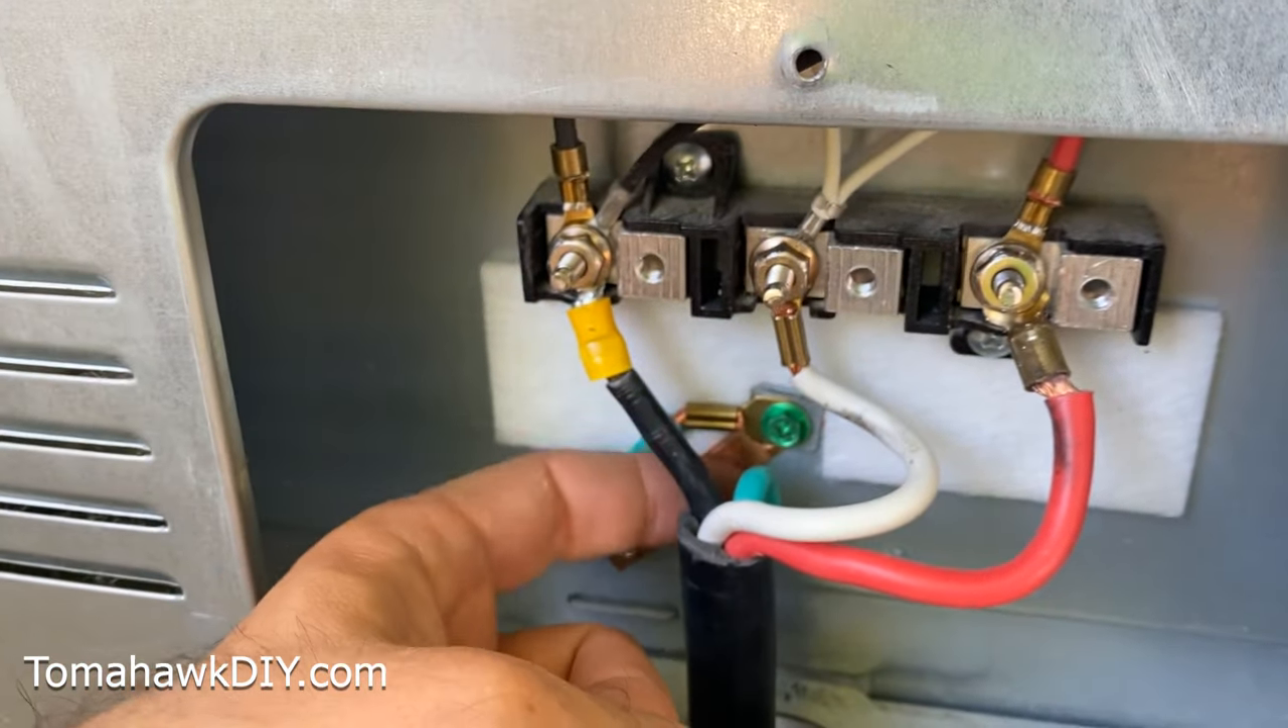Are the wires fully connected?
Yes.